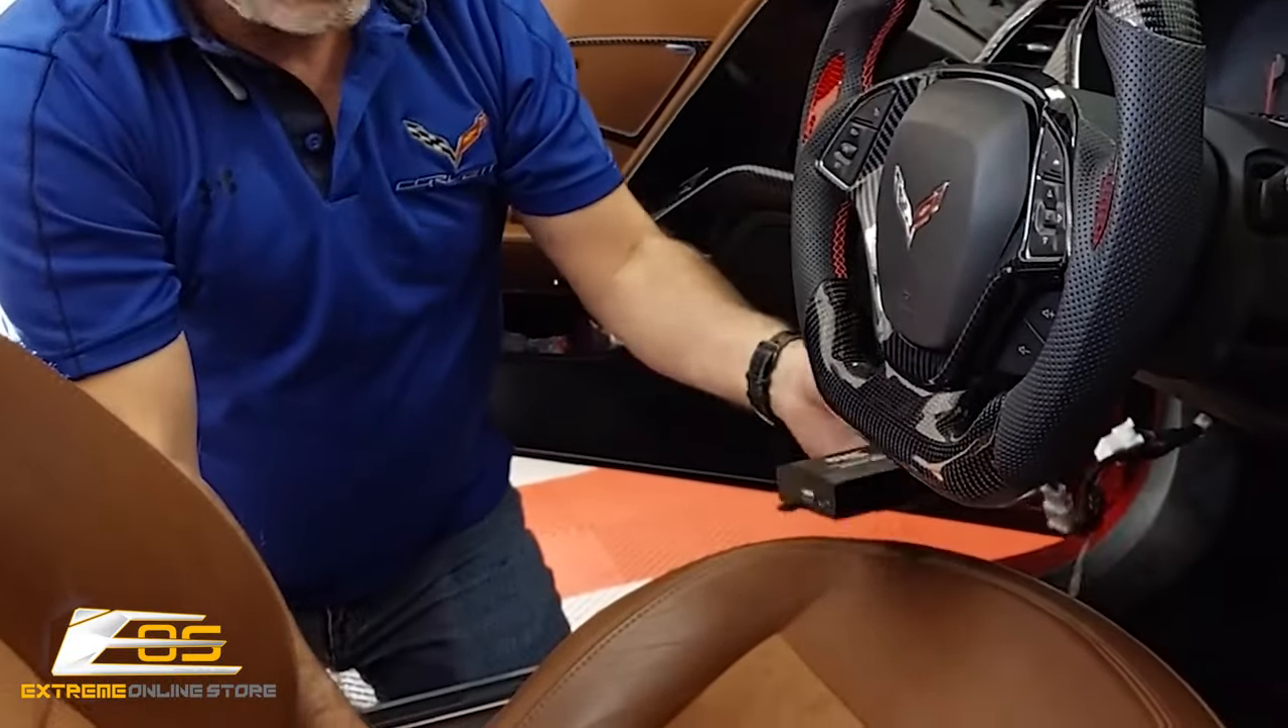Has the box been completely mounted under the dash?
No.